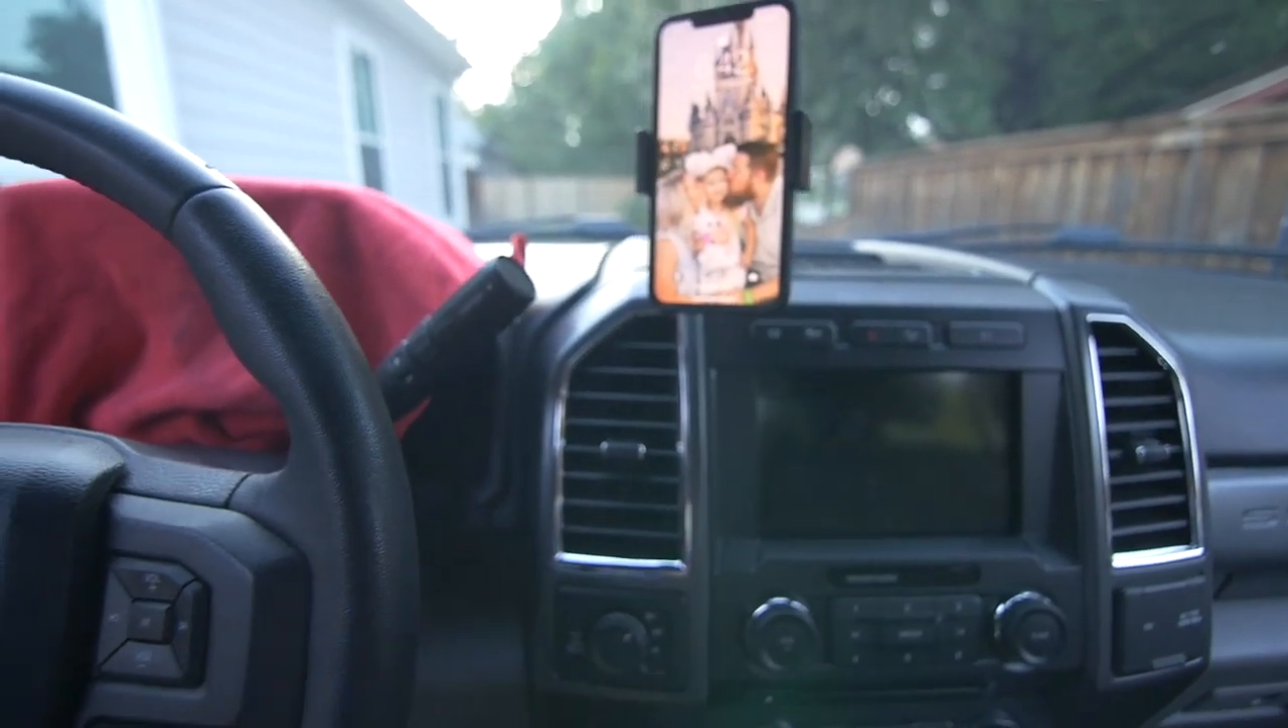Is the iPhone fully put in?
Yes.